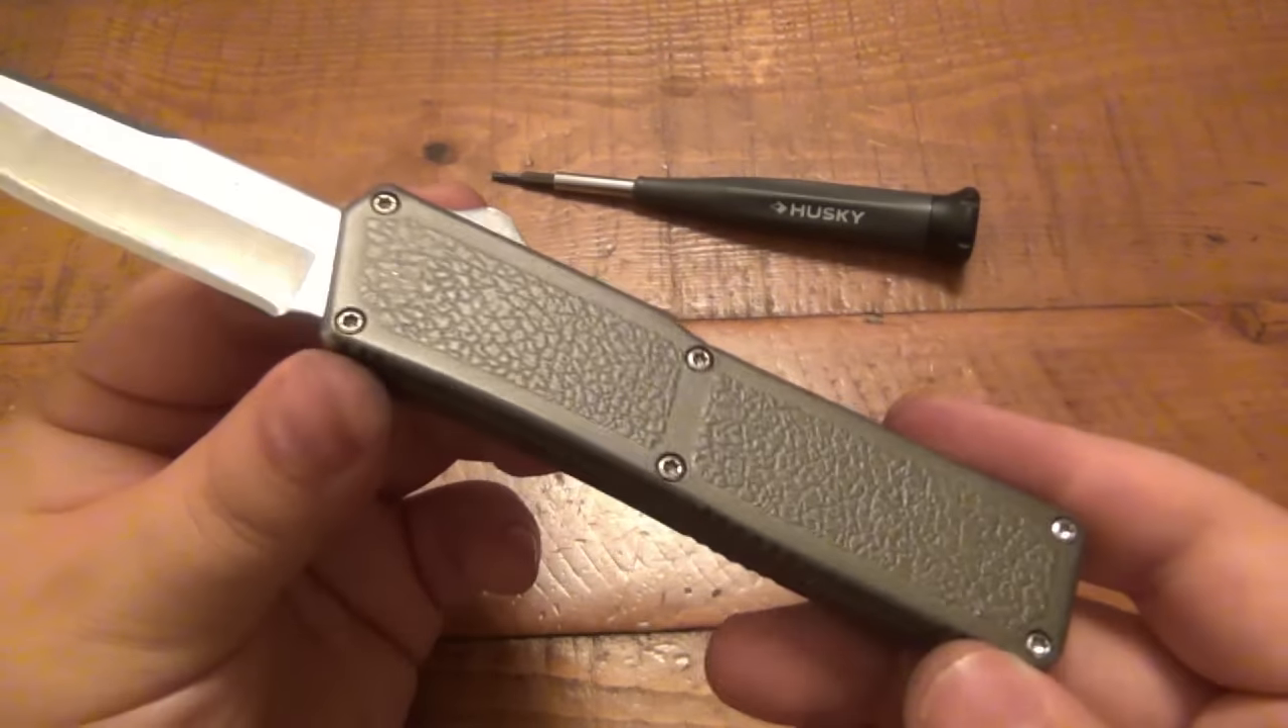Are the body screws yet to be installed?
No.